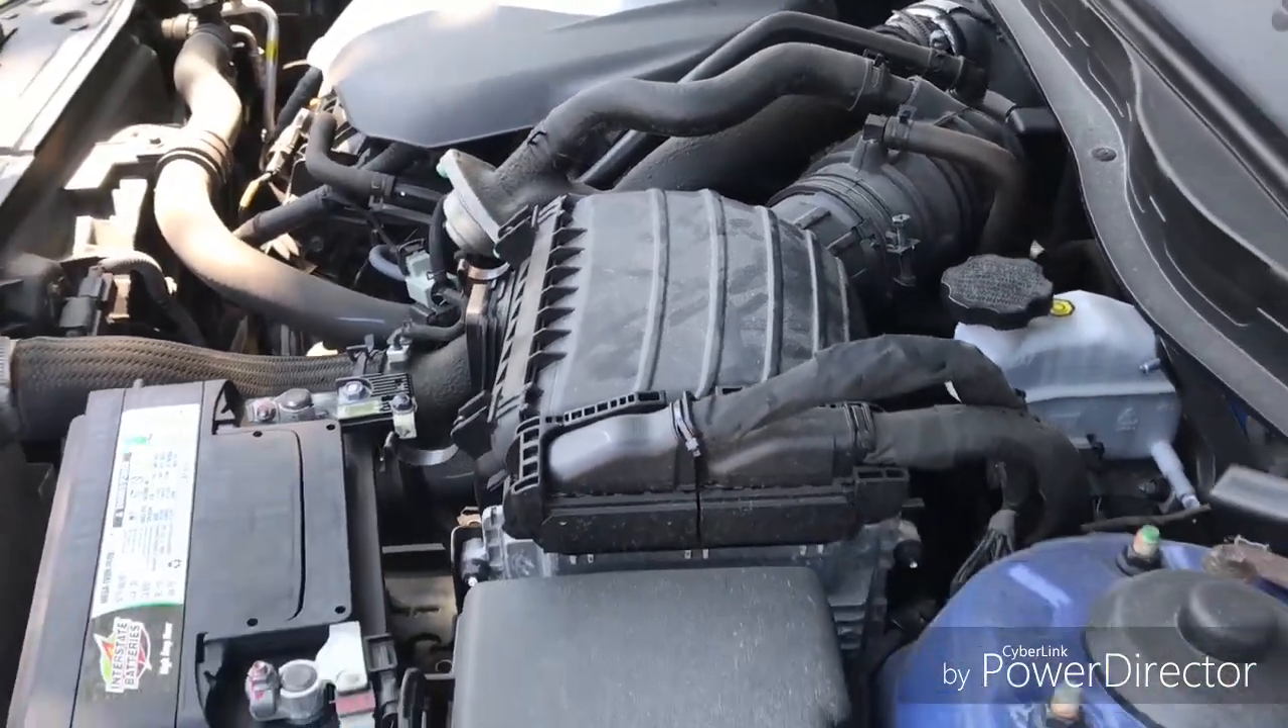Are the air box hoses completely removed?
No.